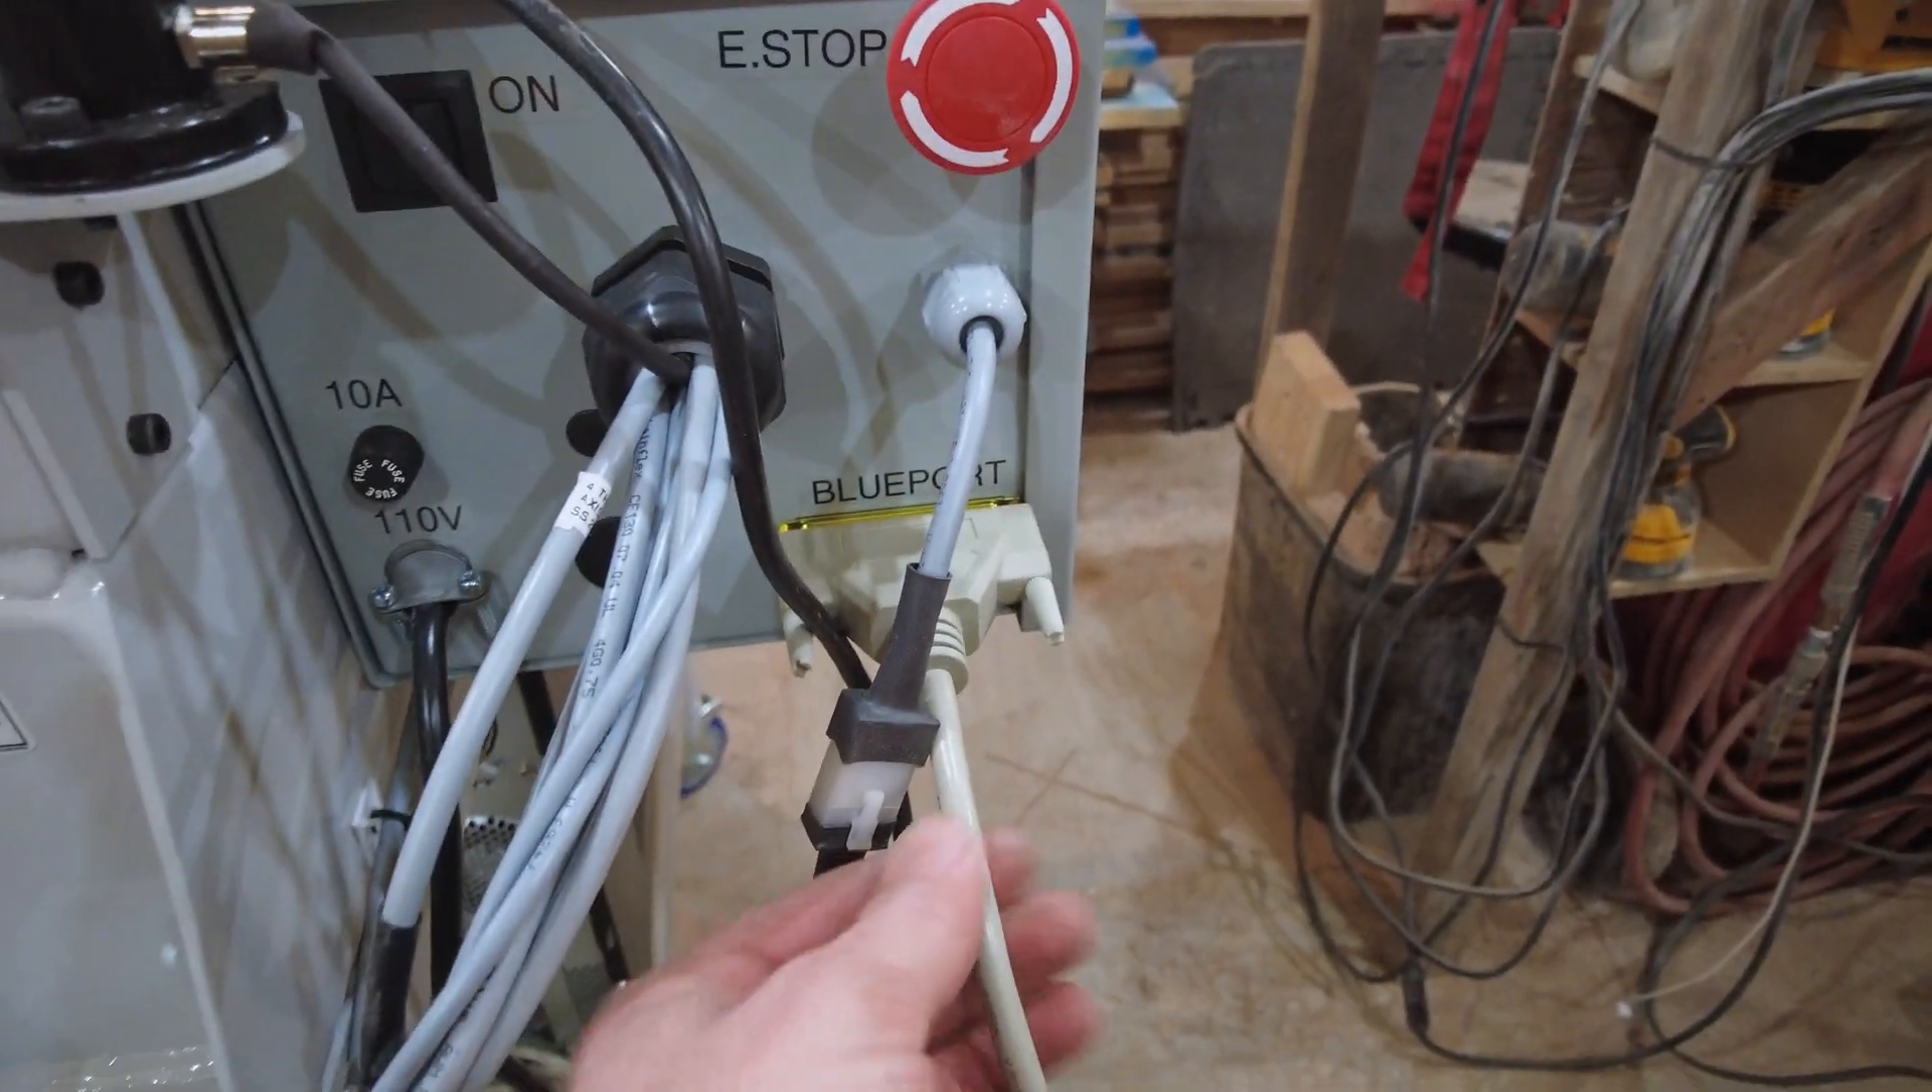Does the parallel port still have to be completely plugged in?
No.